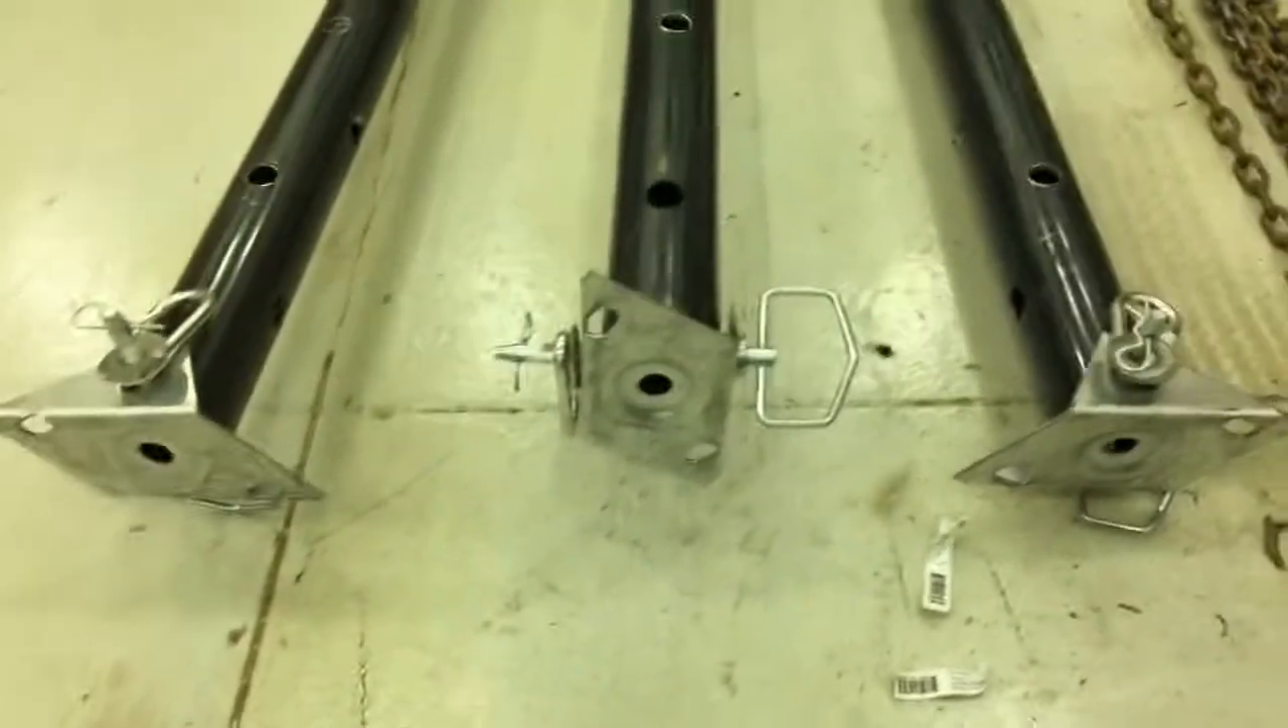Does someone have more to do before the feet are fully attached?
No.